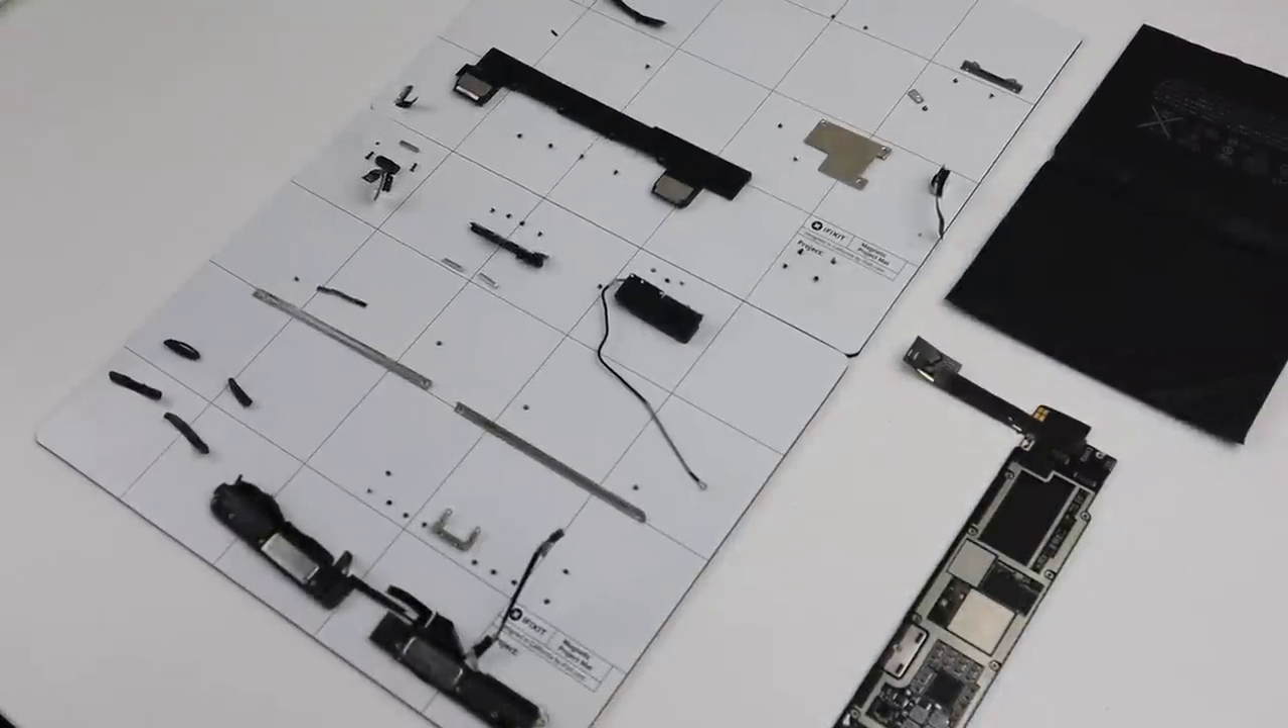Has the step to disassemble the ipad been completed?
Yes.